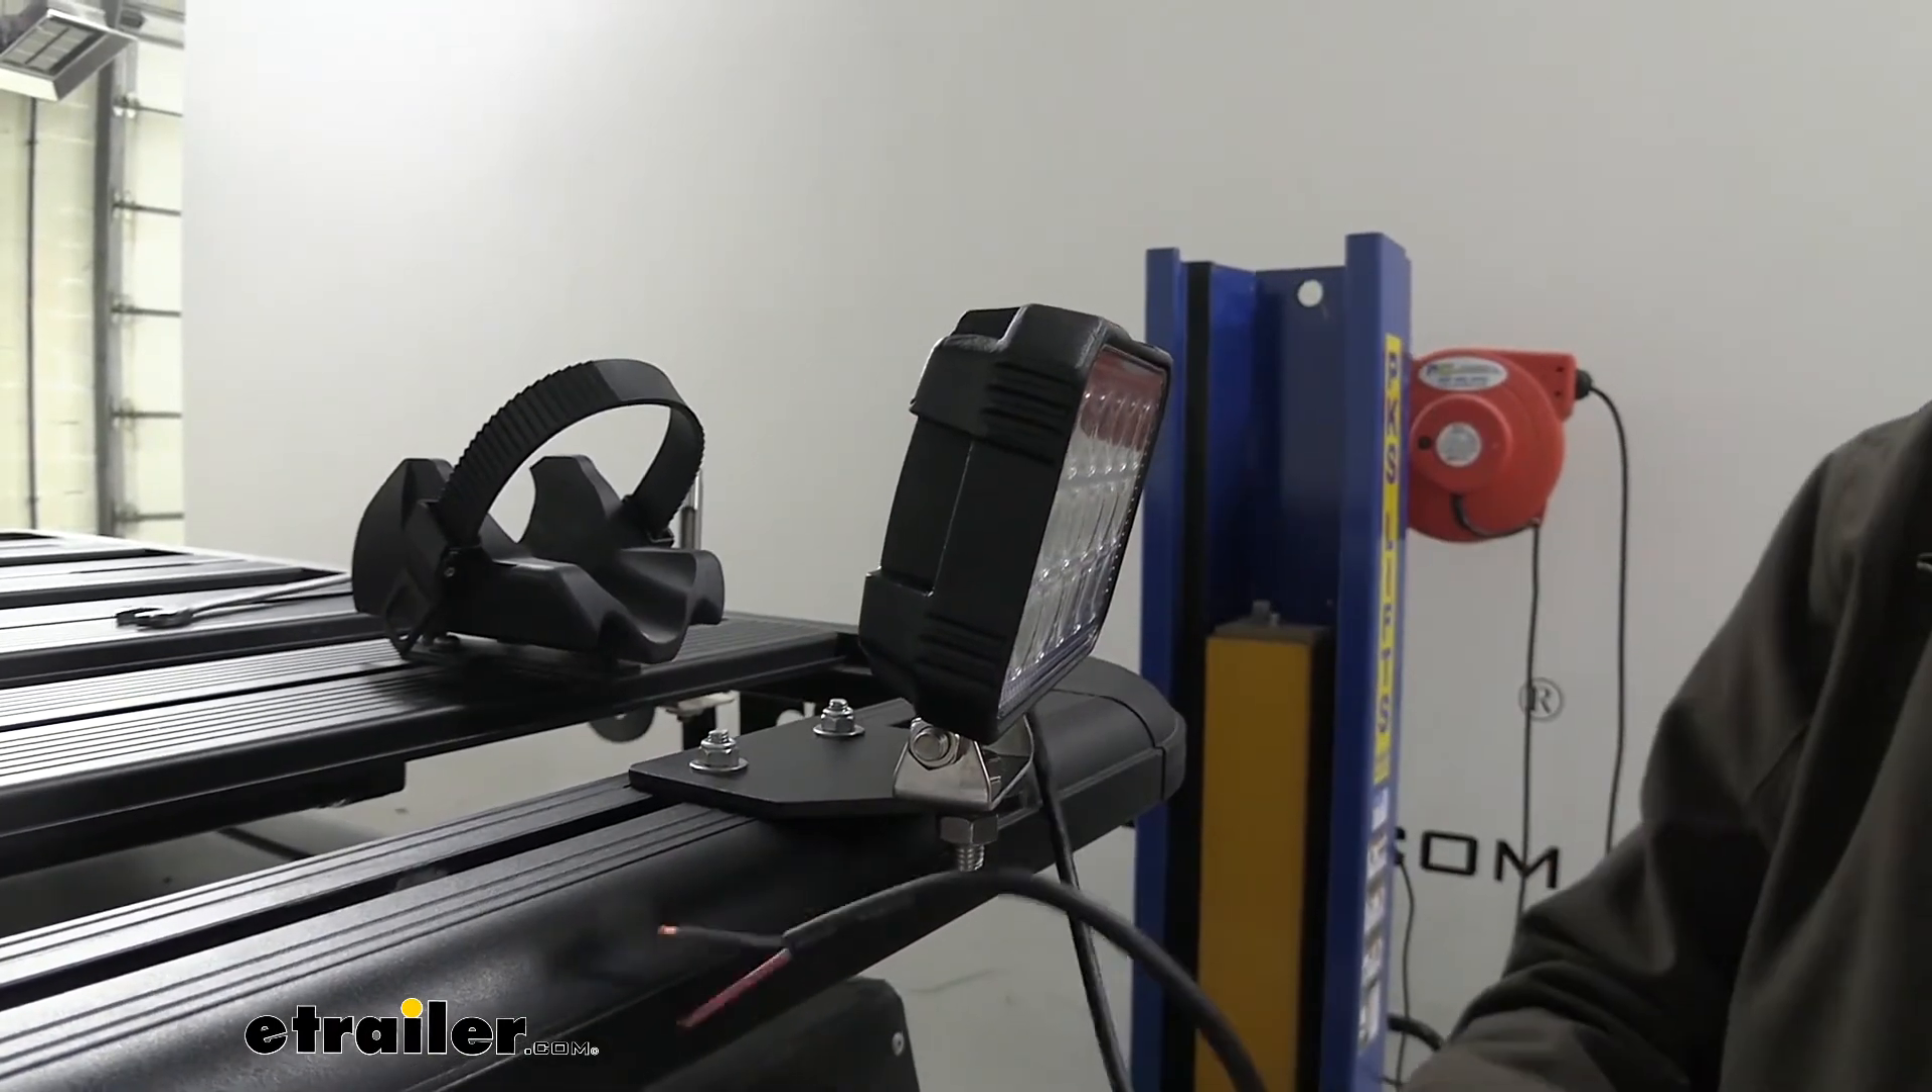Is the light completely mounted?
Yes.